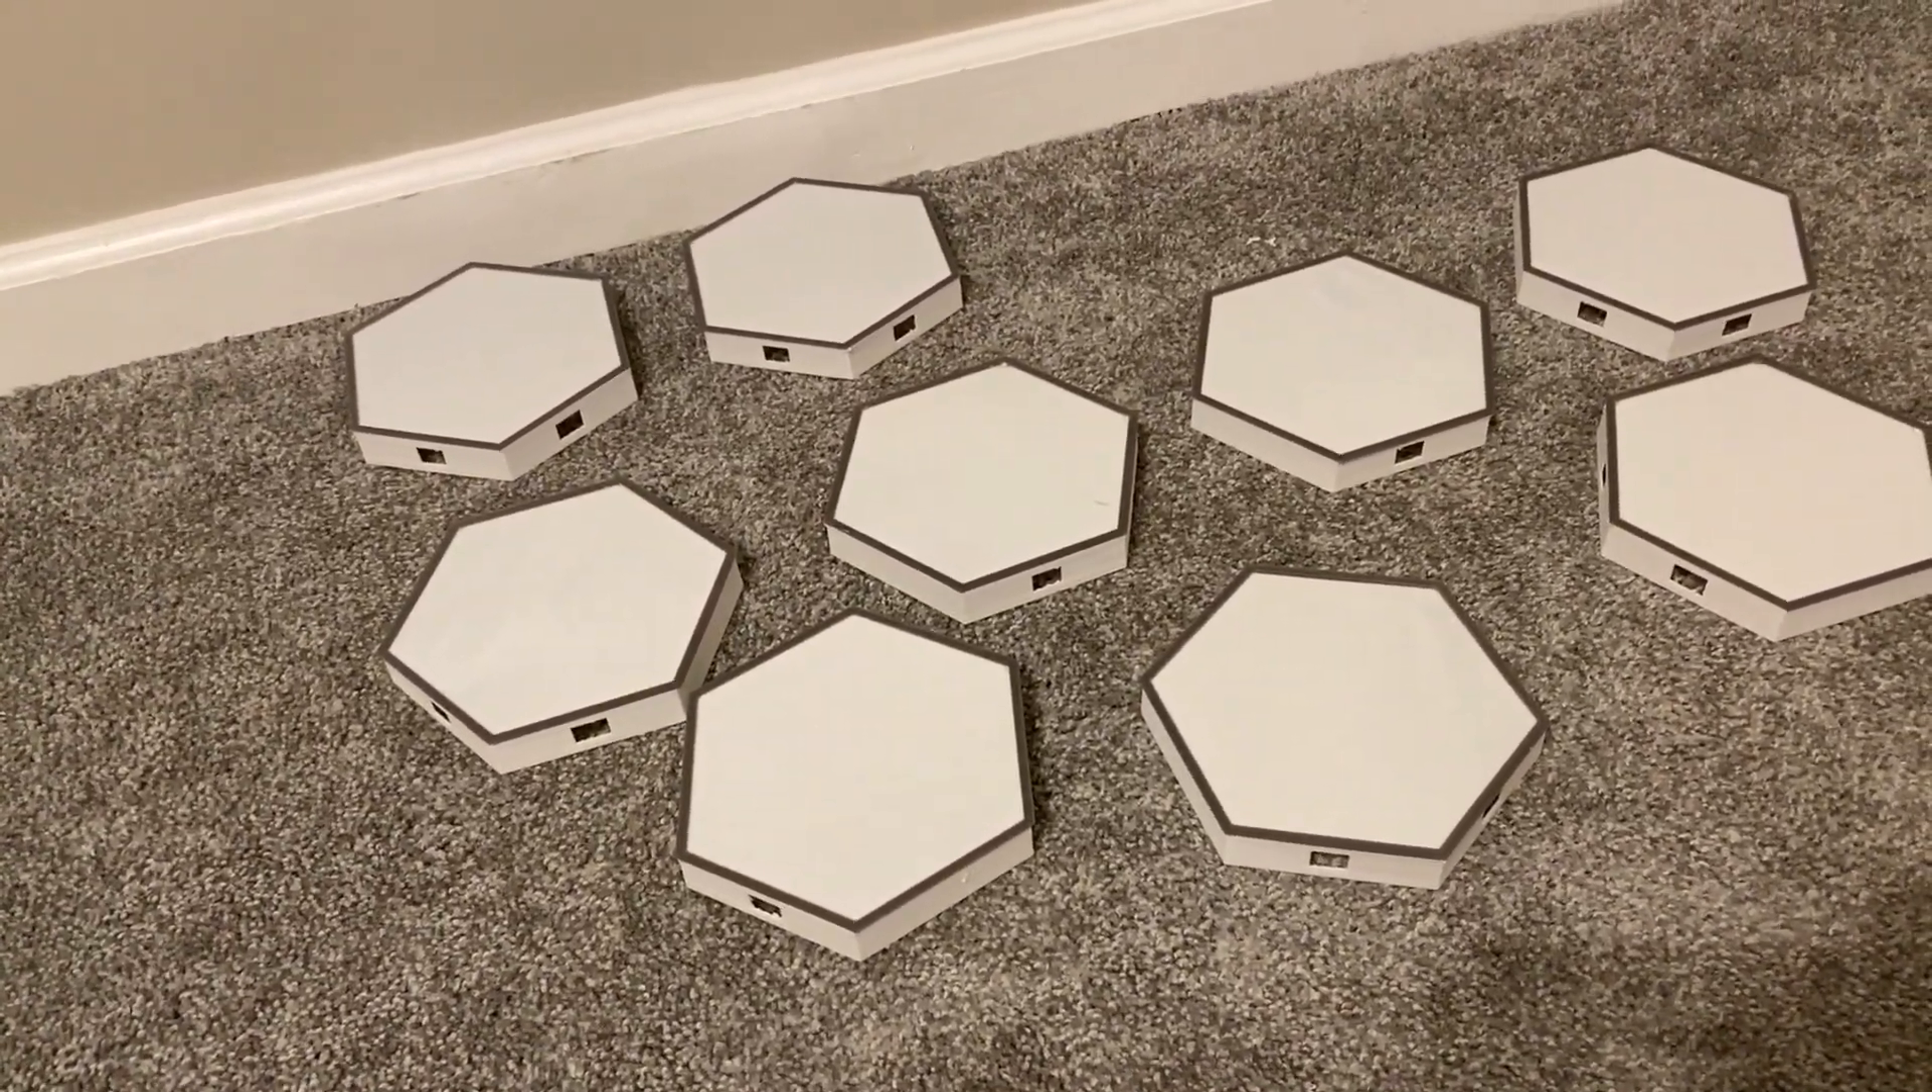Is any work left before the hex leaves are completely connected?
Yes.